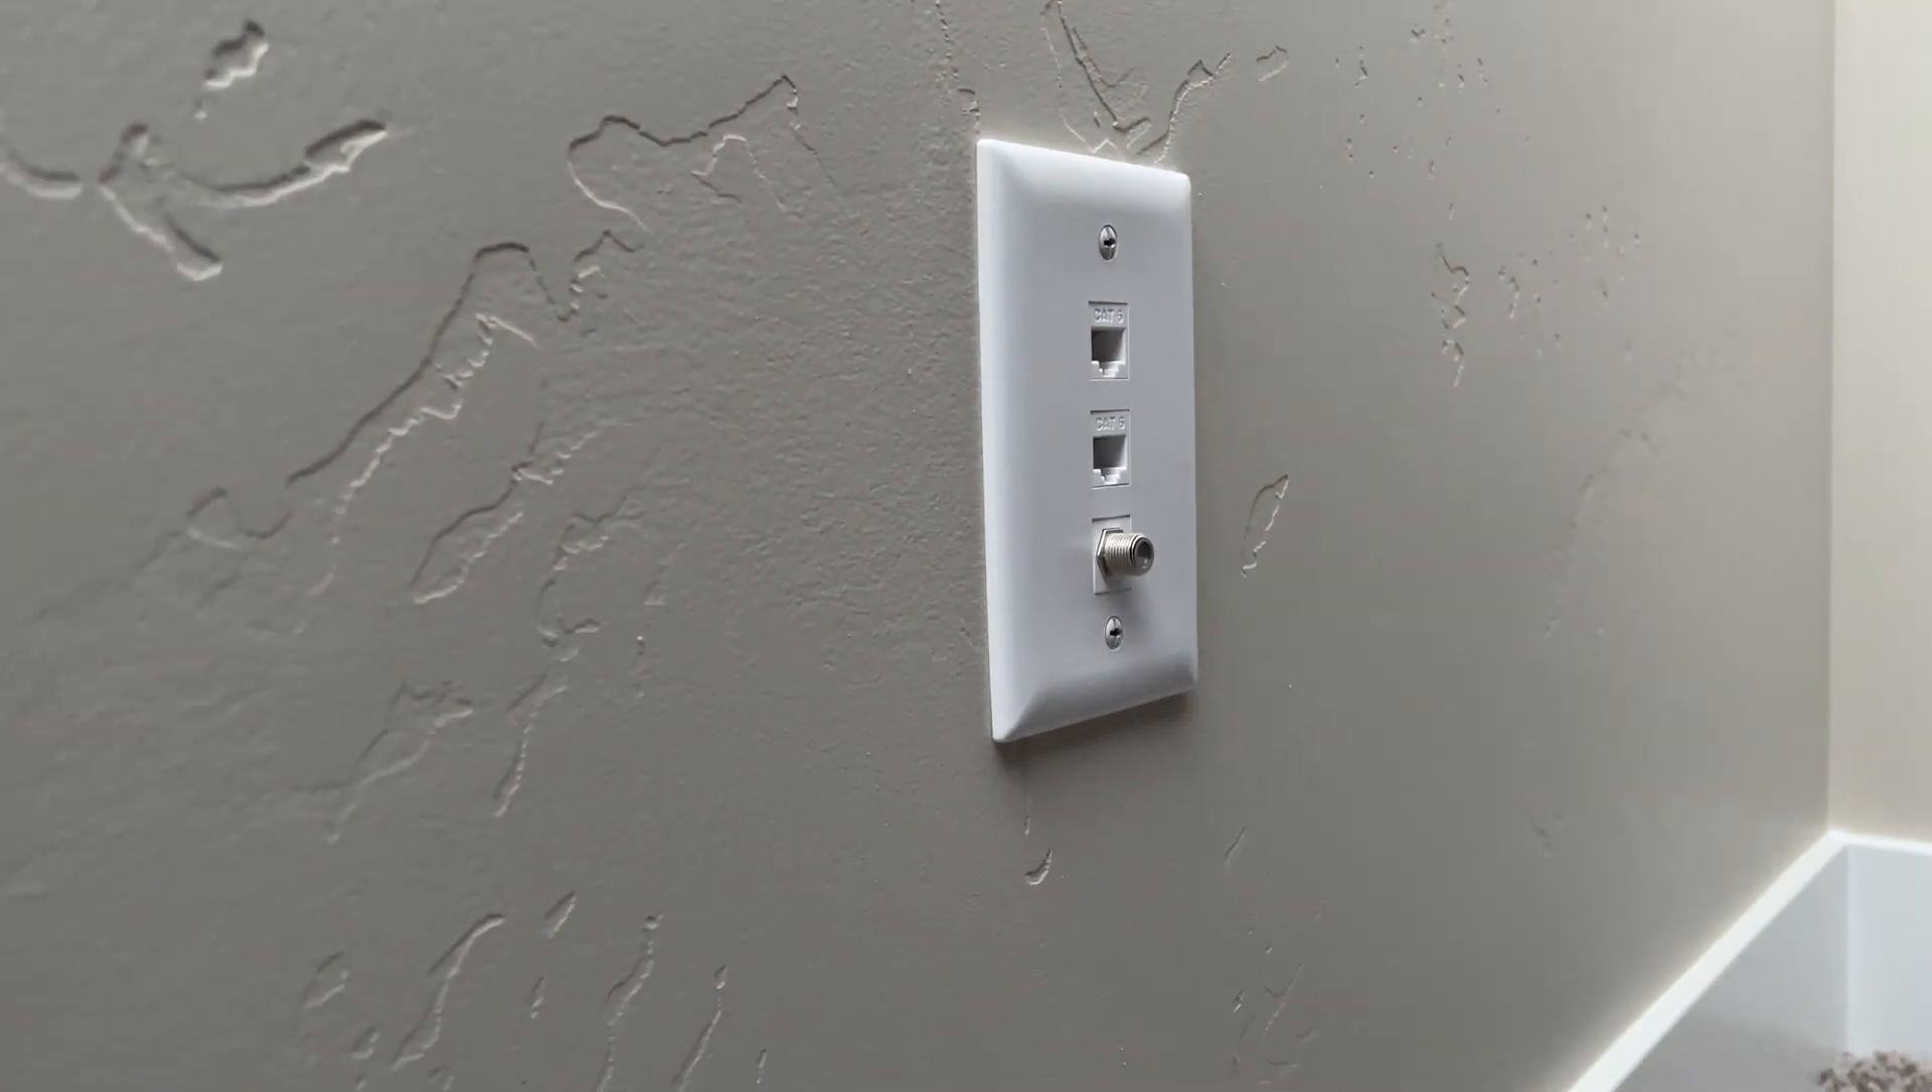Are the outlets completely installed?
Yes.